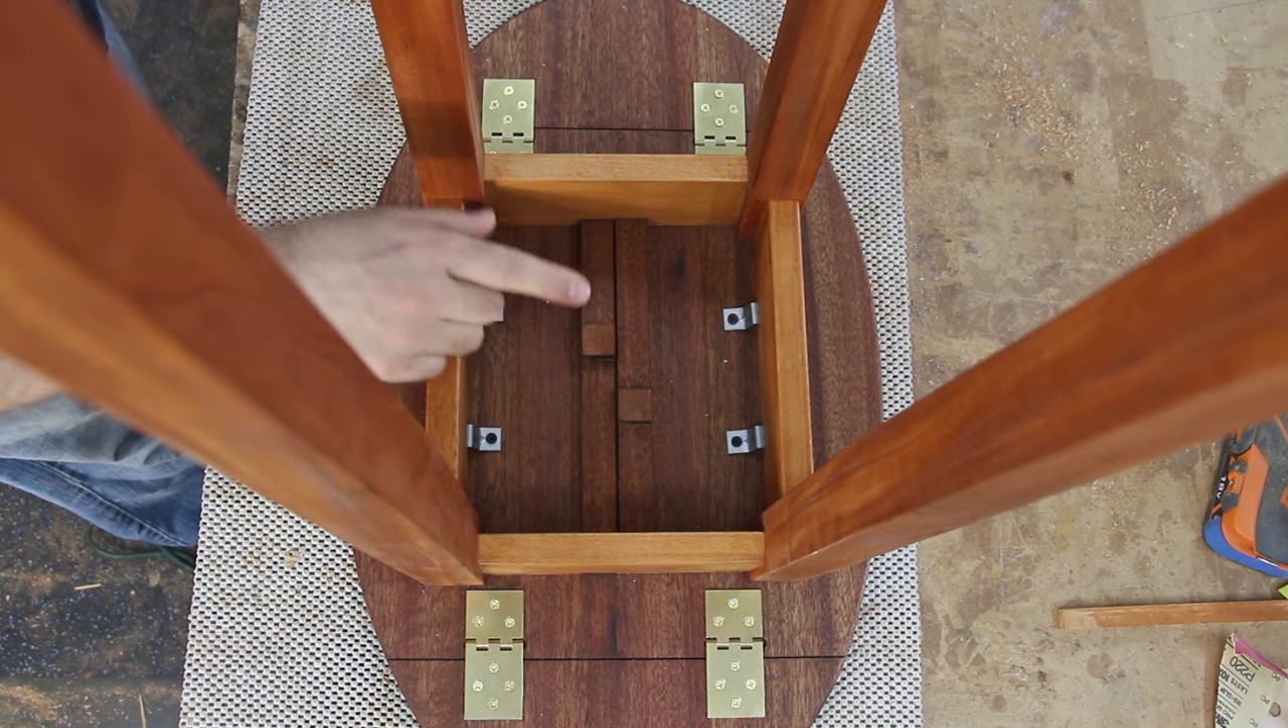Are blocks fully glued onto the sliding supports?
Yes.